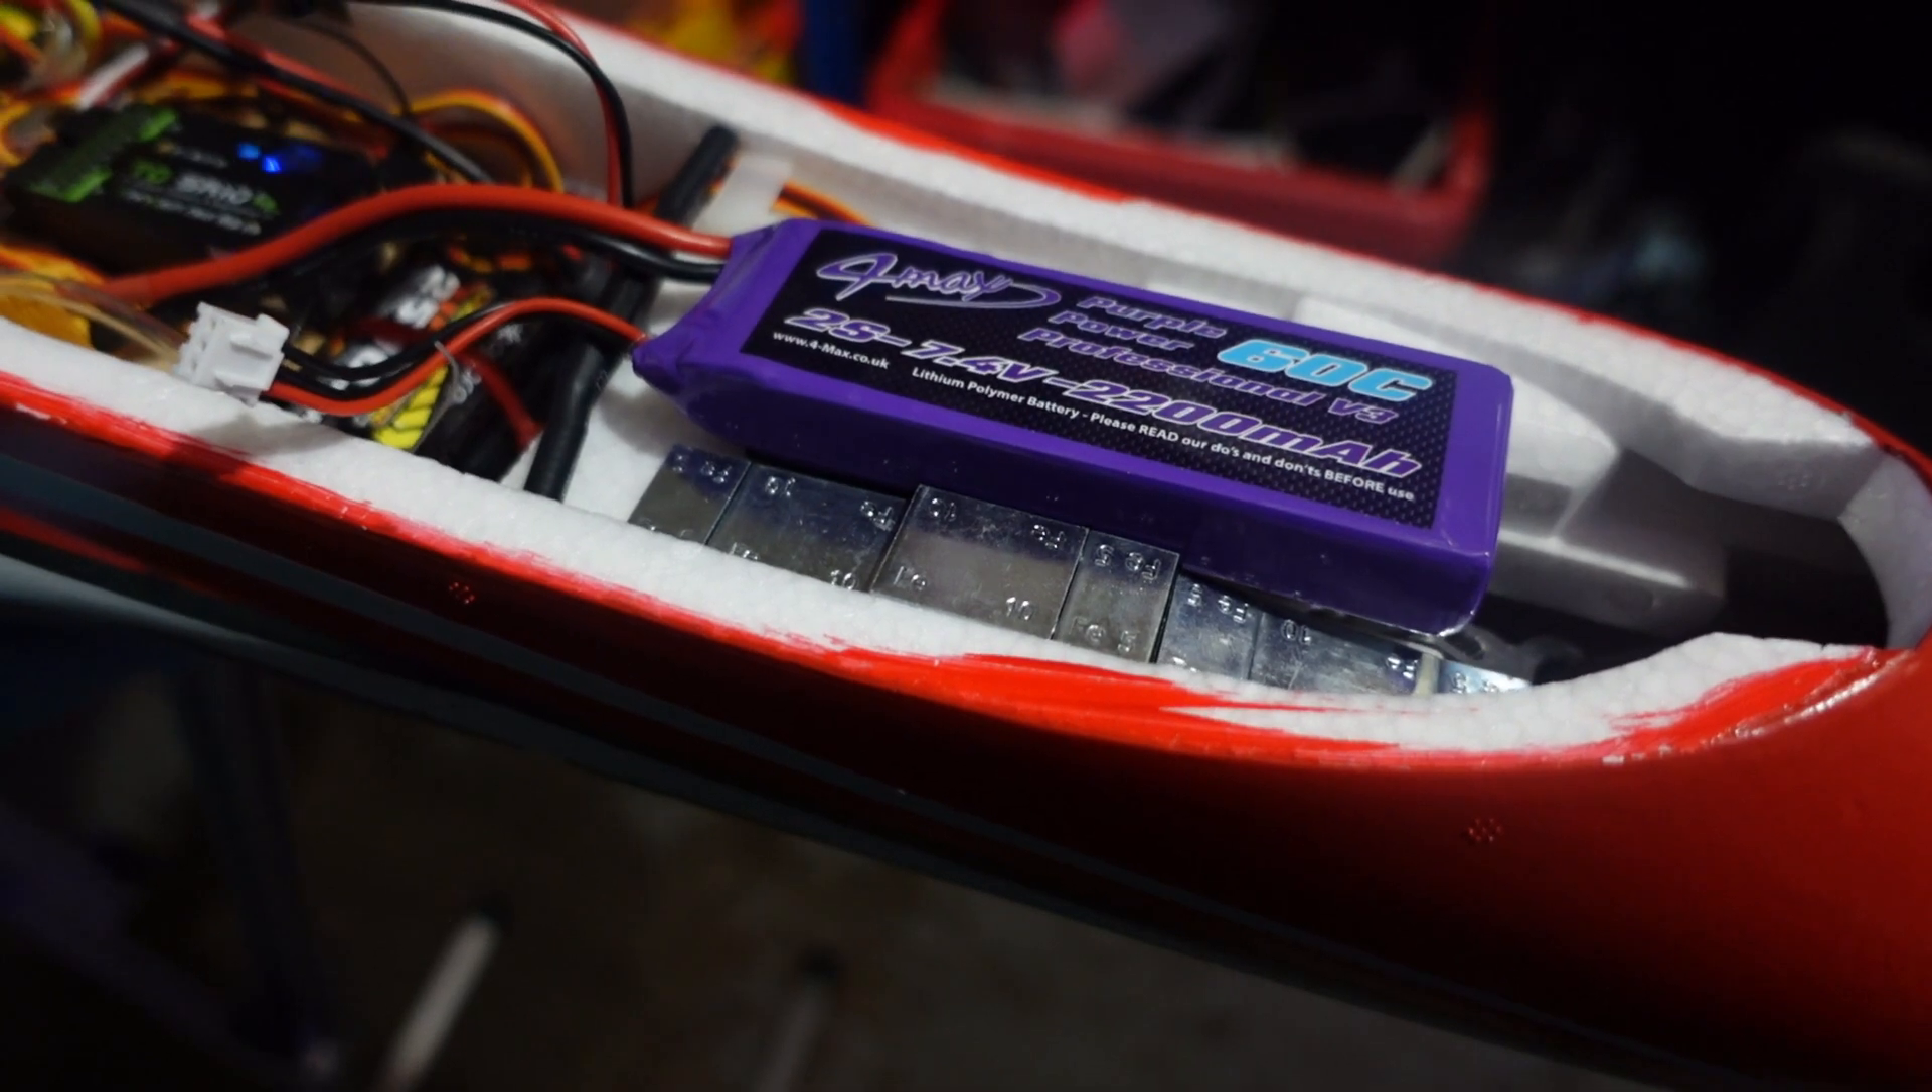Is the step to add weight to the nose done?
Yes.